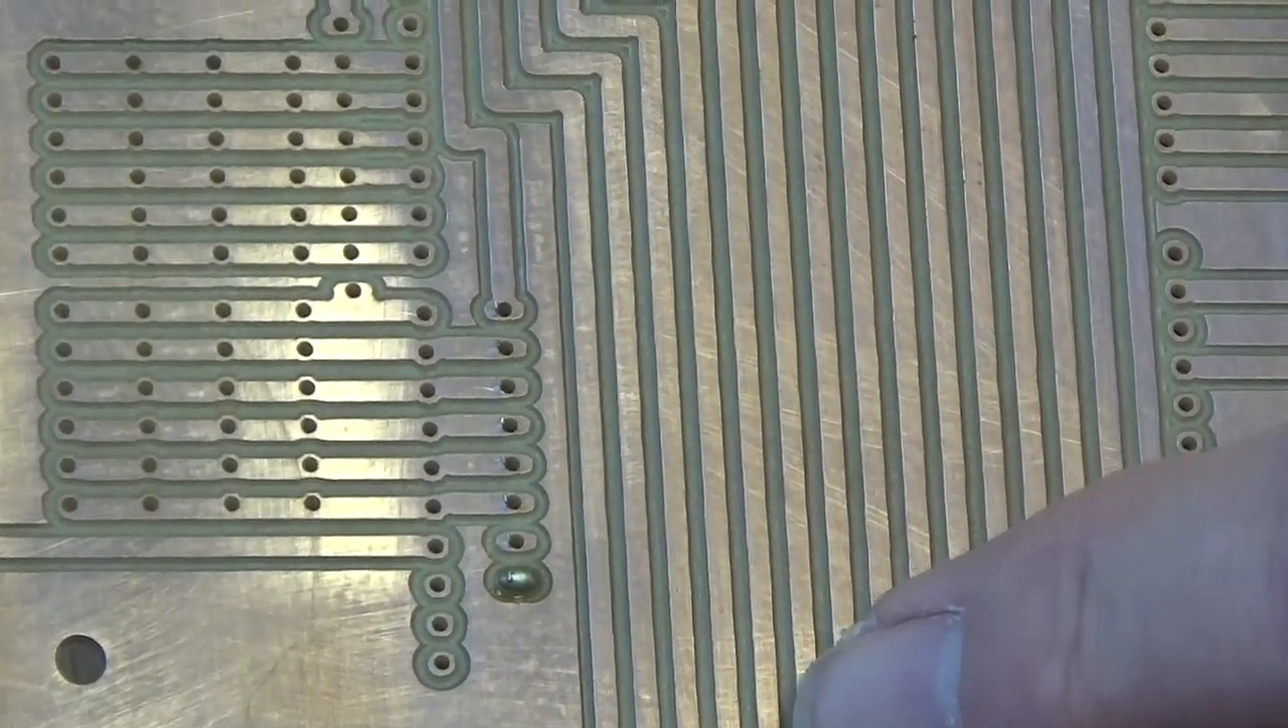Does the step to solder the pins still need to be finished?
Yes.